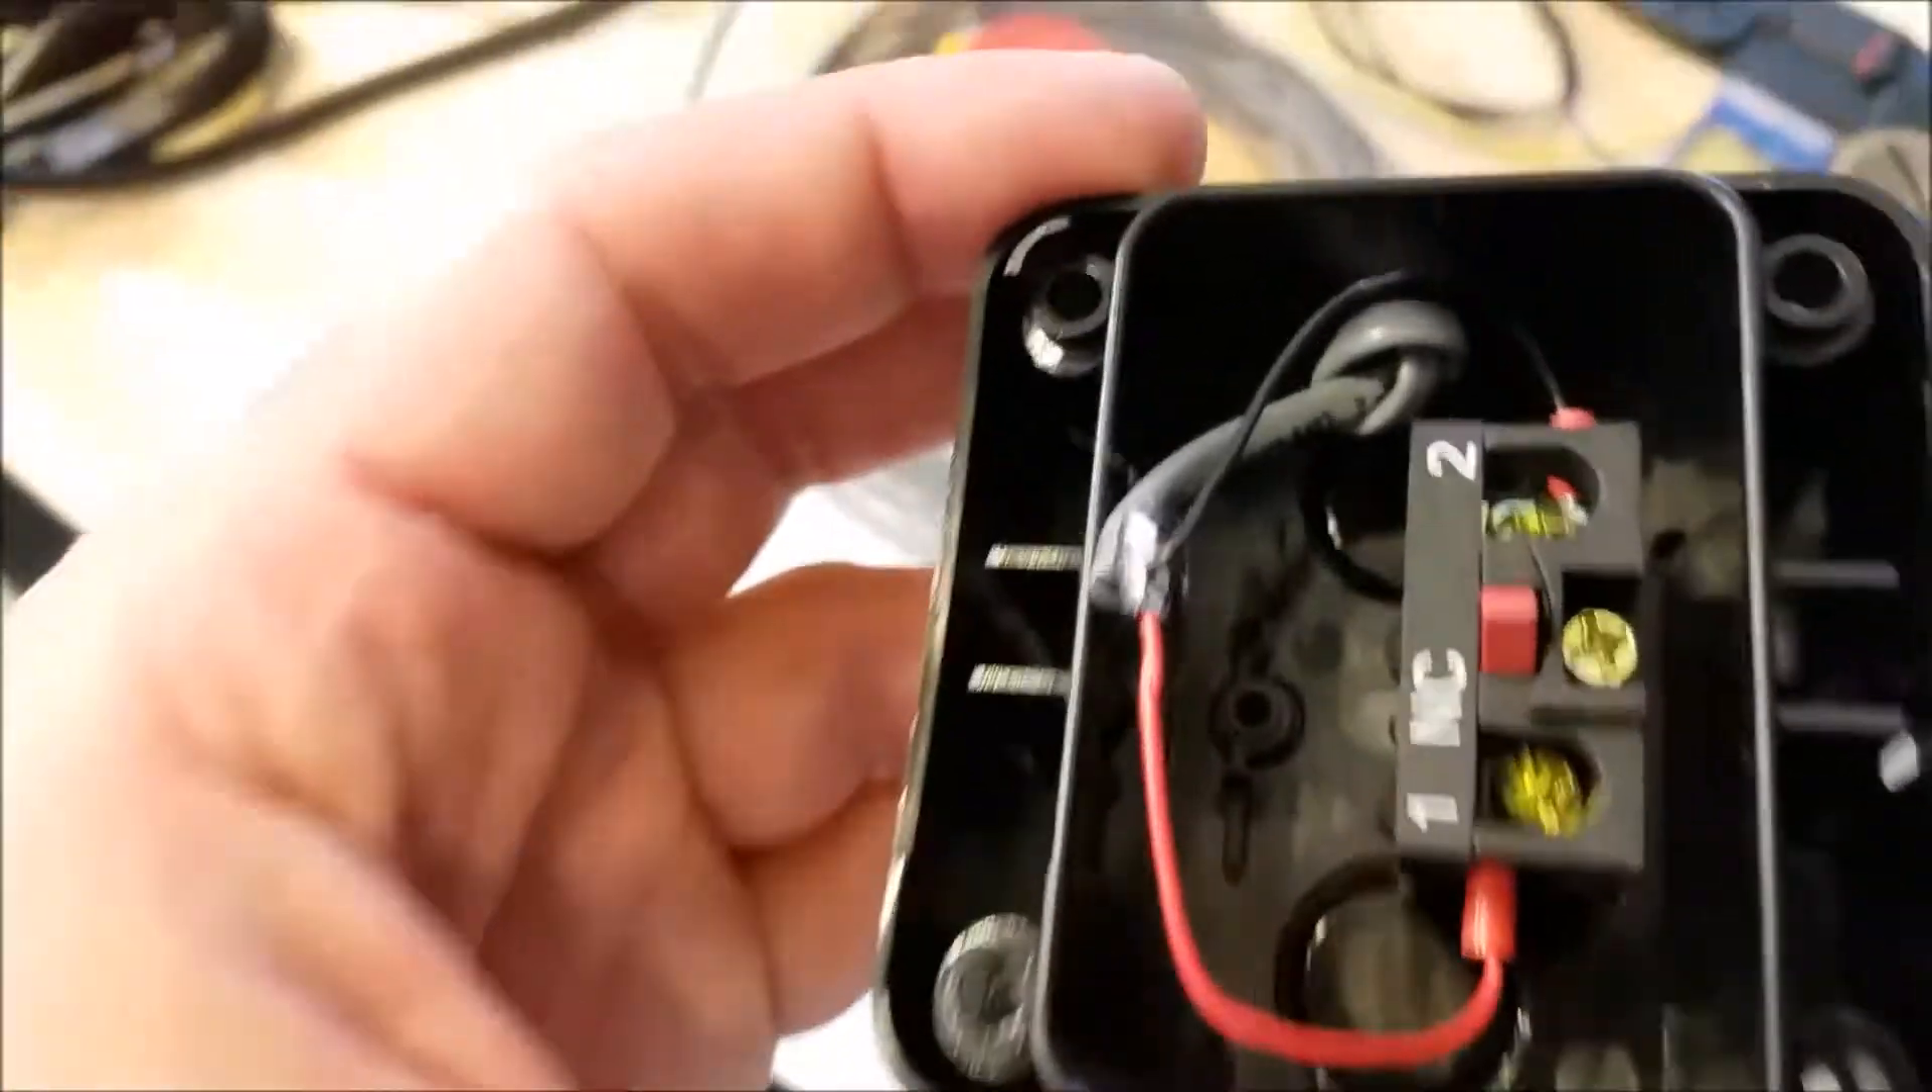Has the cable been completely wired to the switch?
Yes.